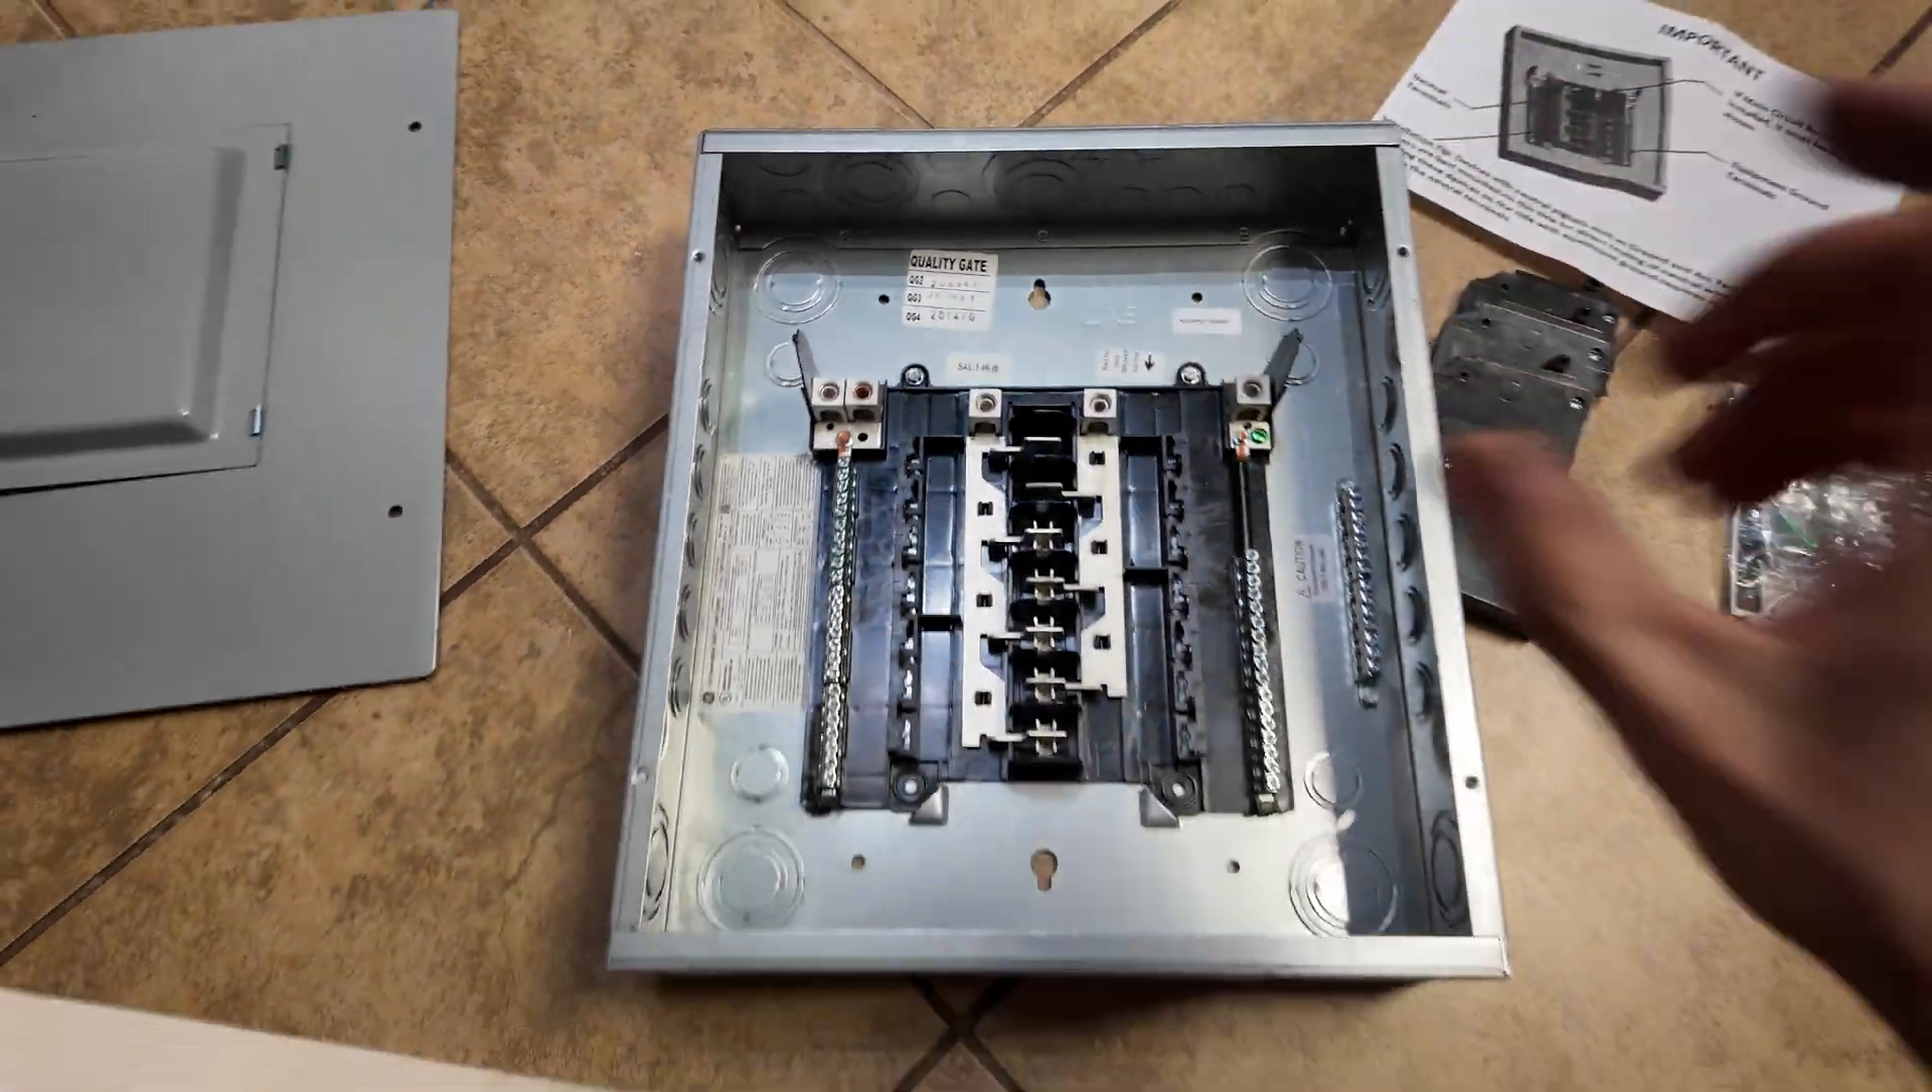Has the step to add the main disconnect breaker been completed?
No.